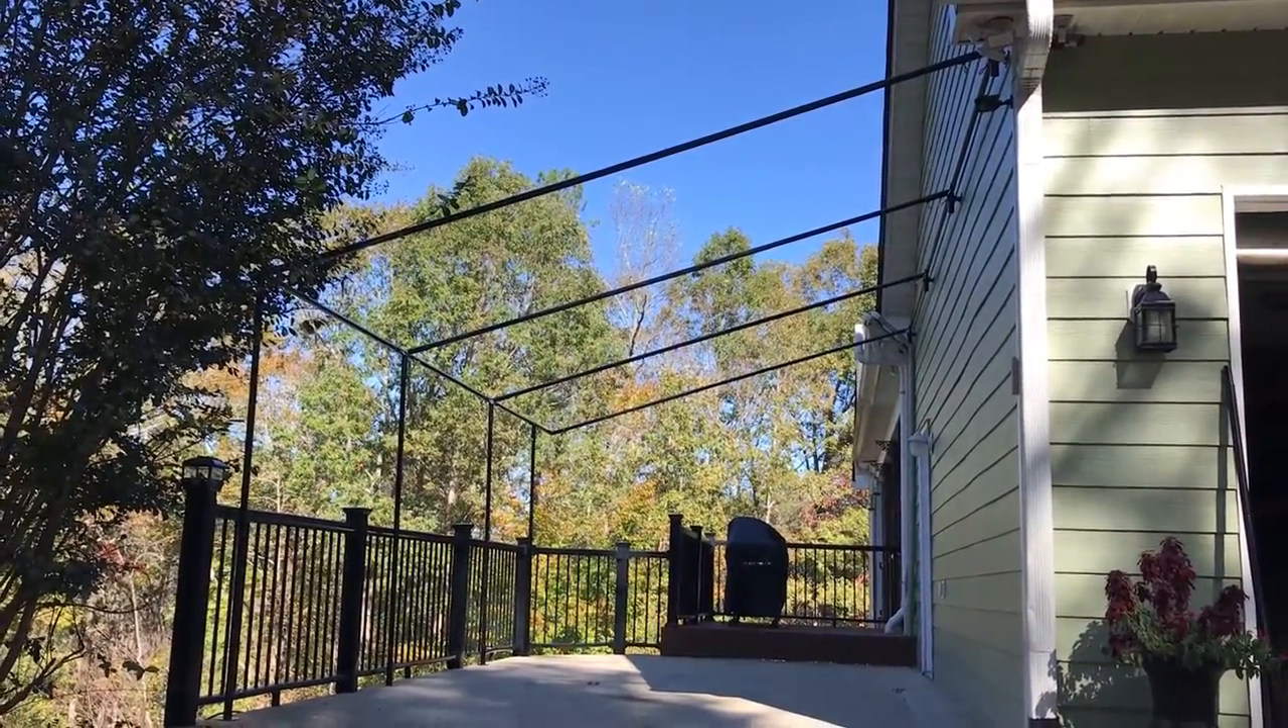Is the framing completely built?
Yes.